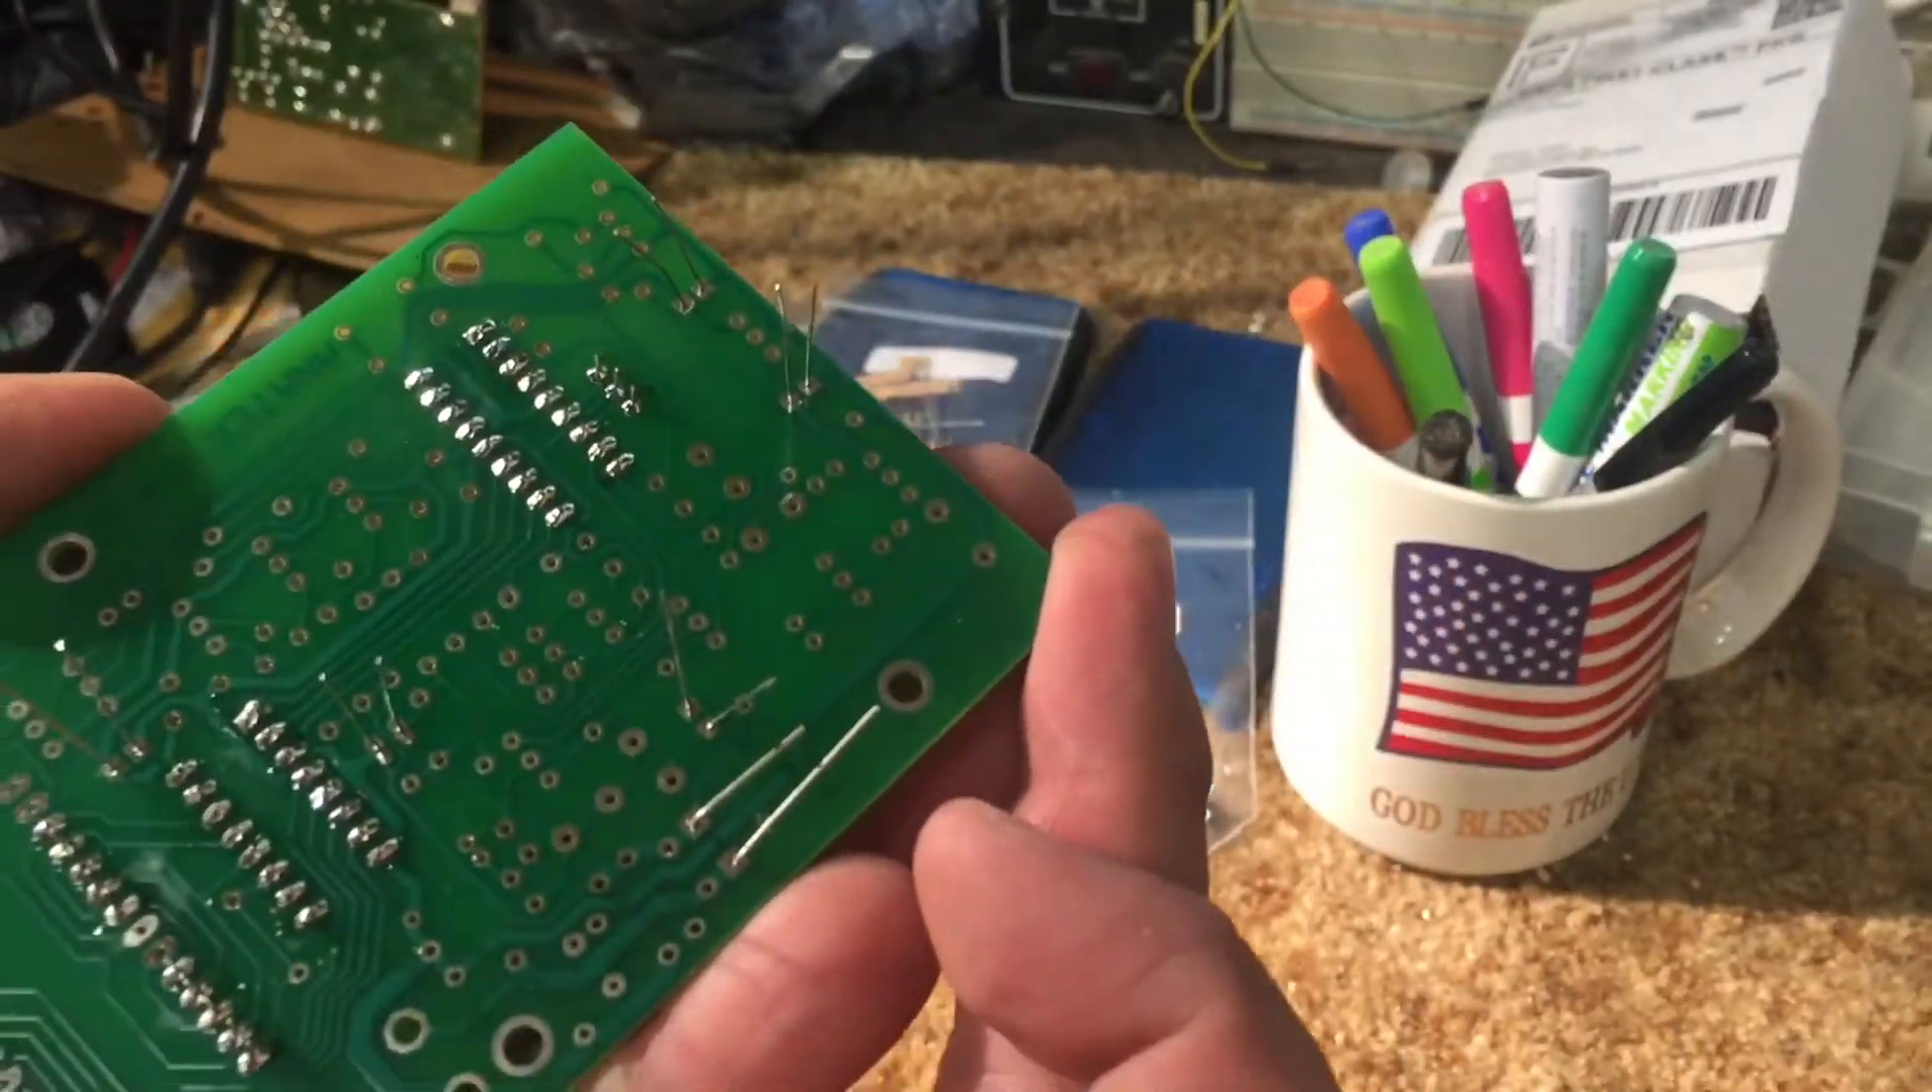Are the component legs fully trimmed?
No.